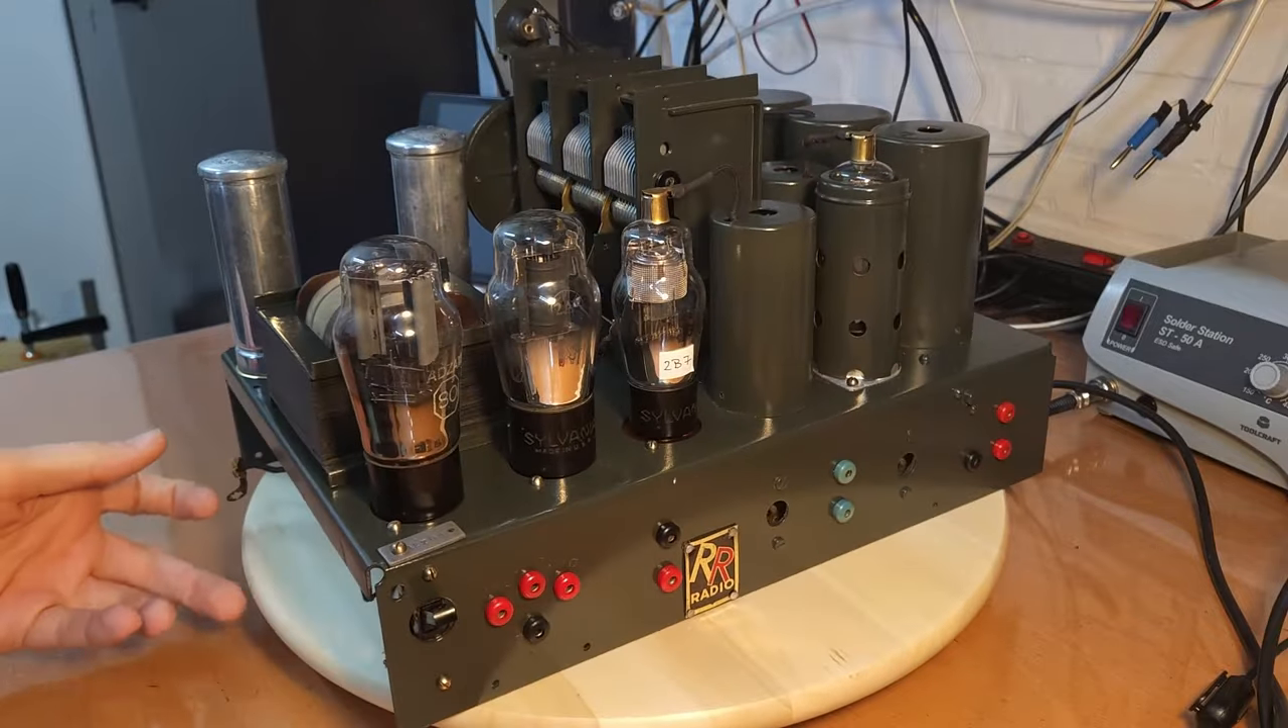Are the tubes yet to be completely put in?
No.